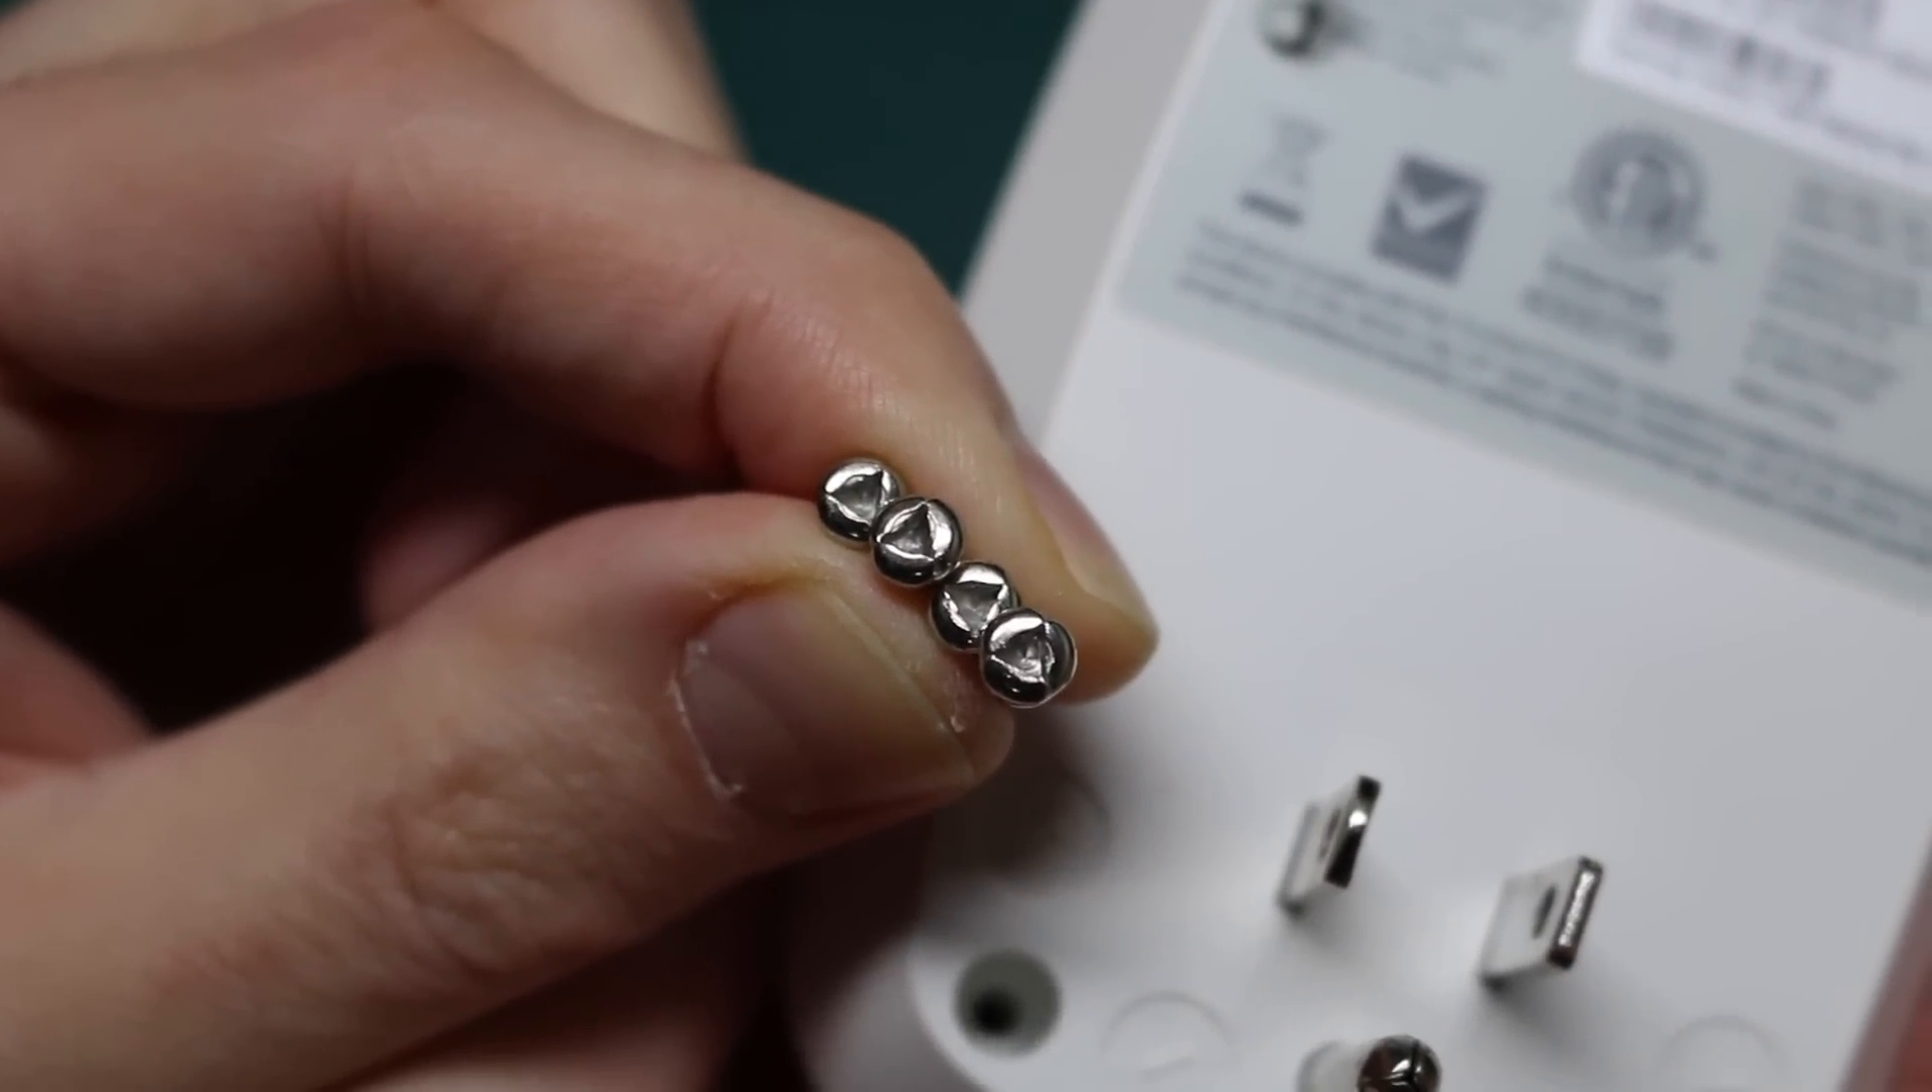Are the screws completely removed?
Yes.